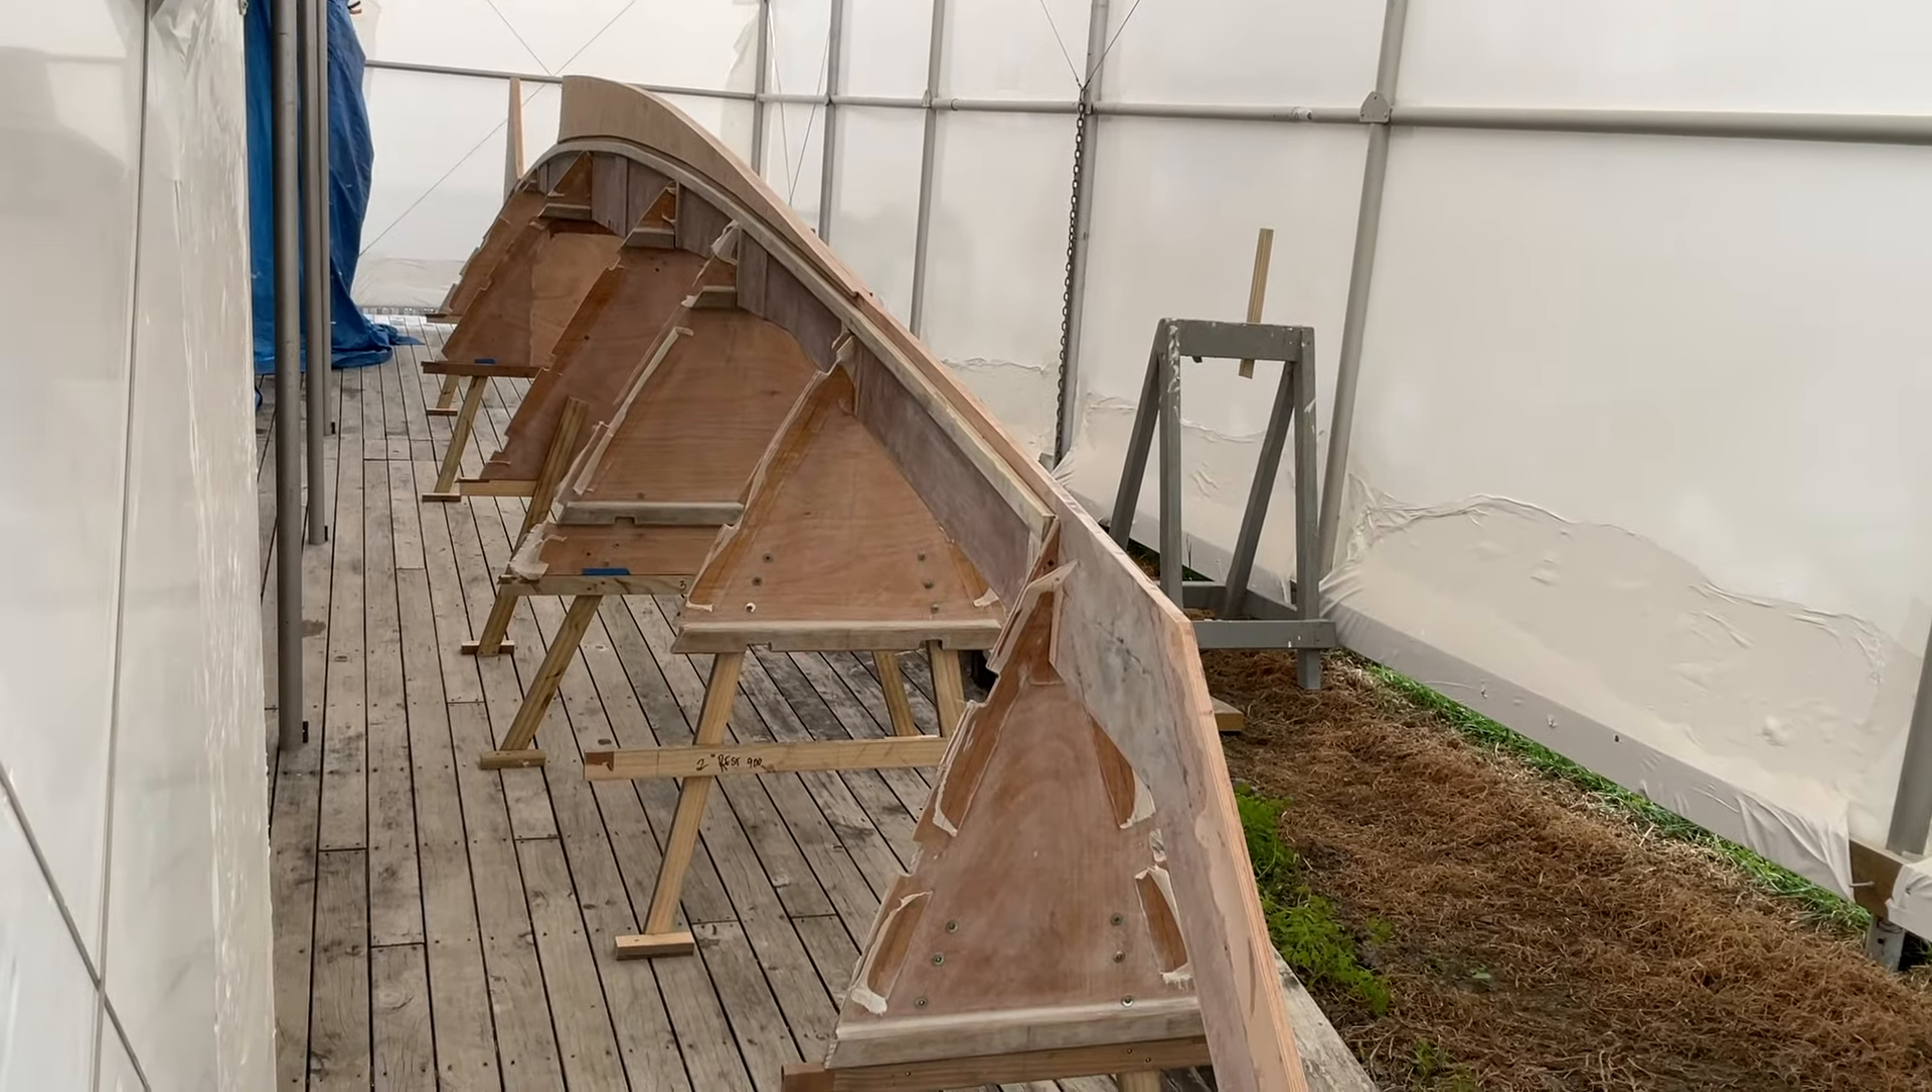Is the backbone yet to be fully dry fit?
No.